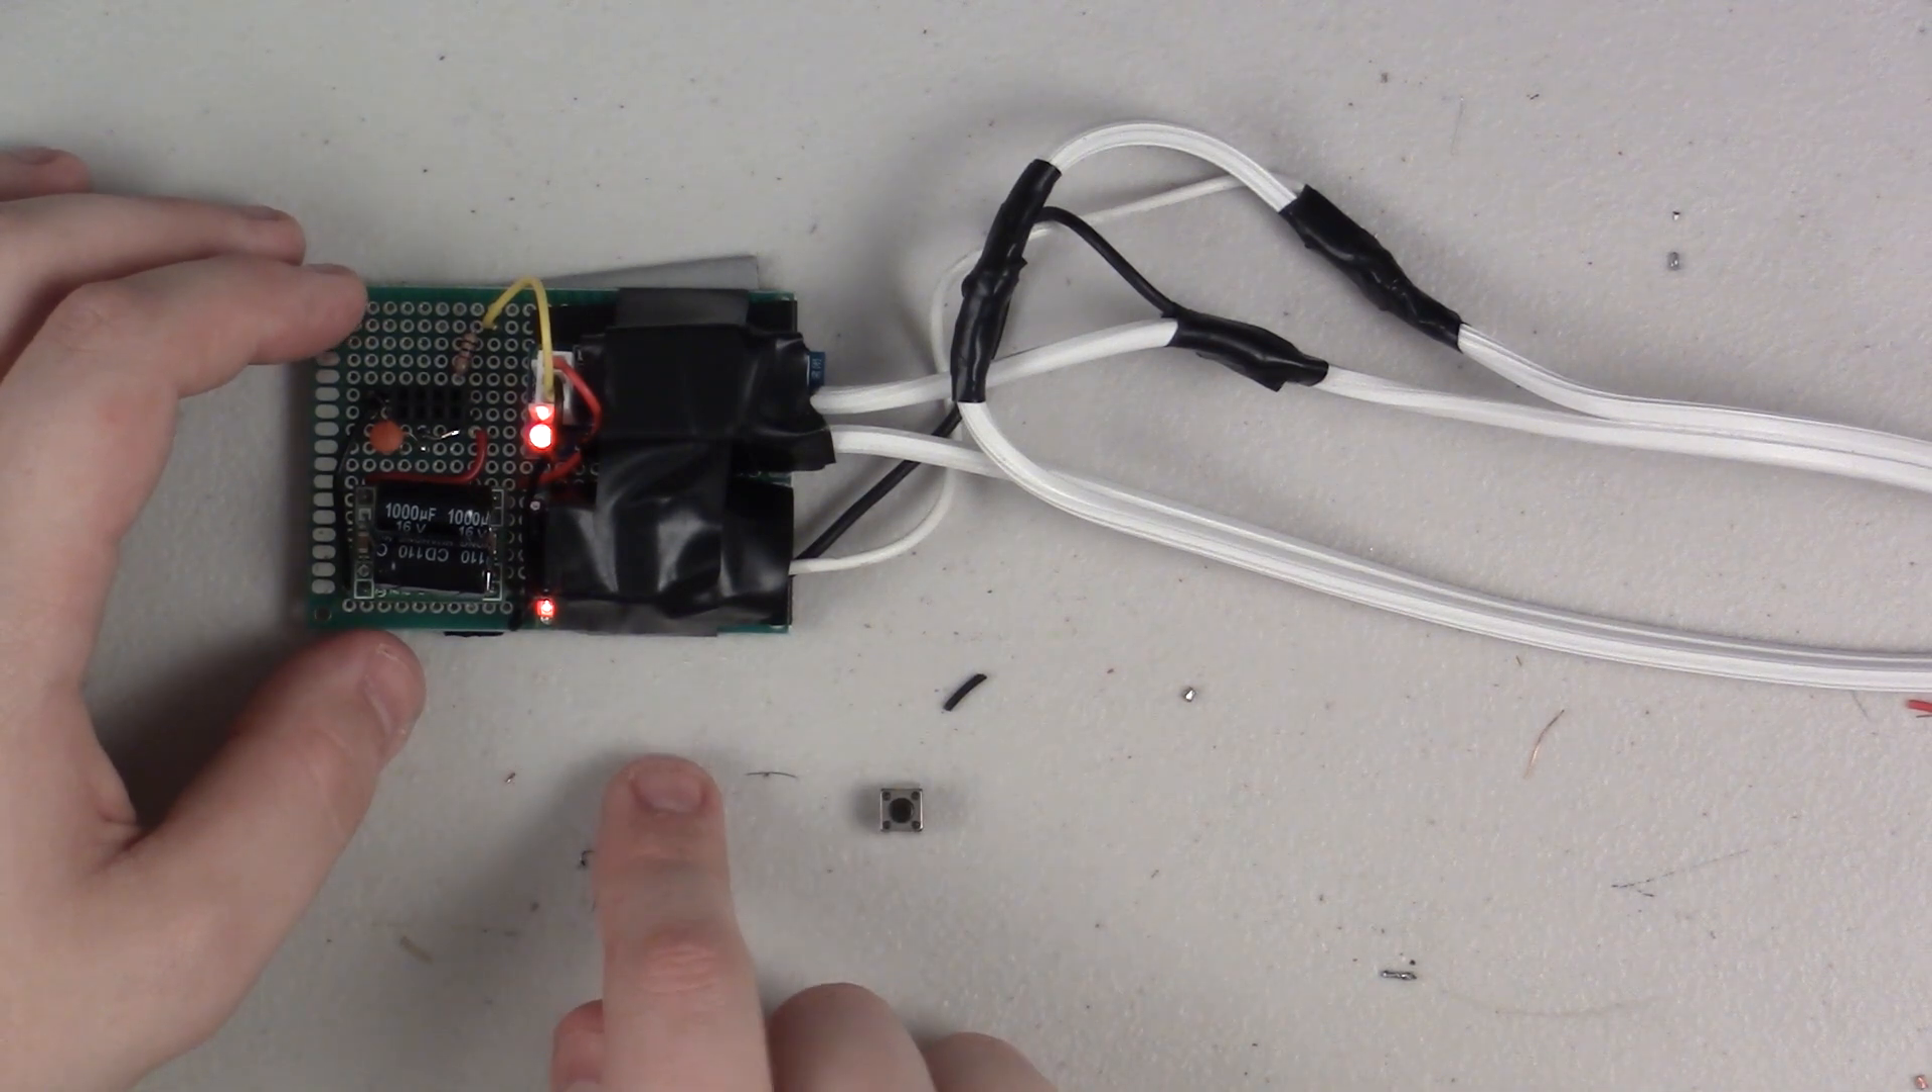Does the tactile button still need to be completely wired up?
Yes.